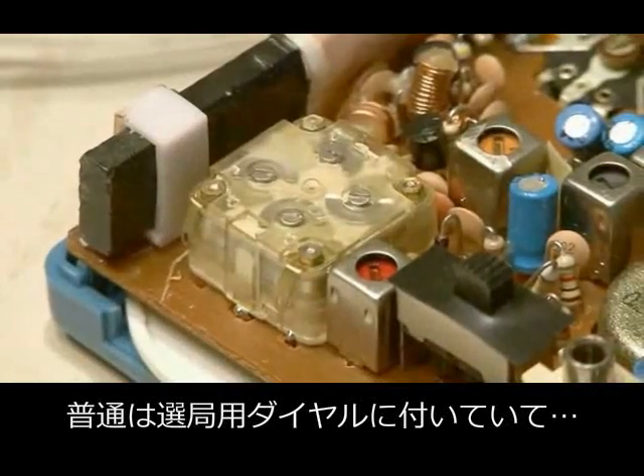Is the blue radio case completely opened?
Yes.